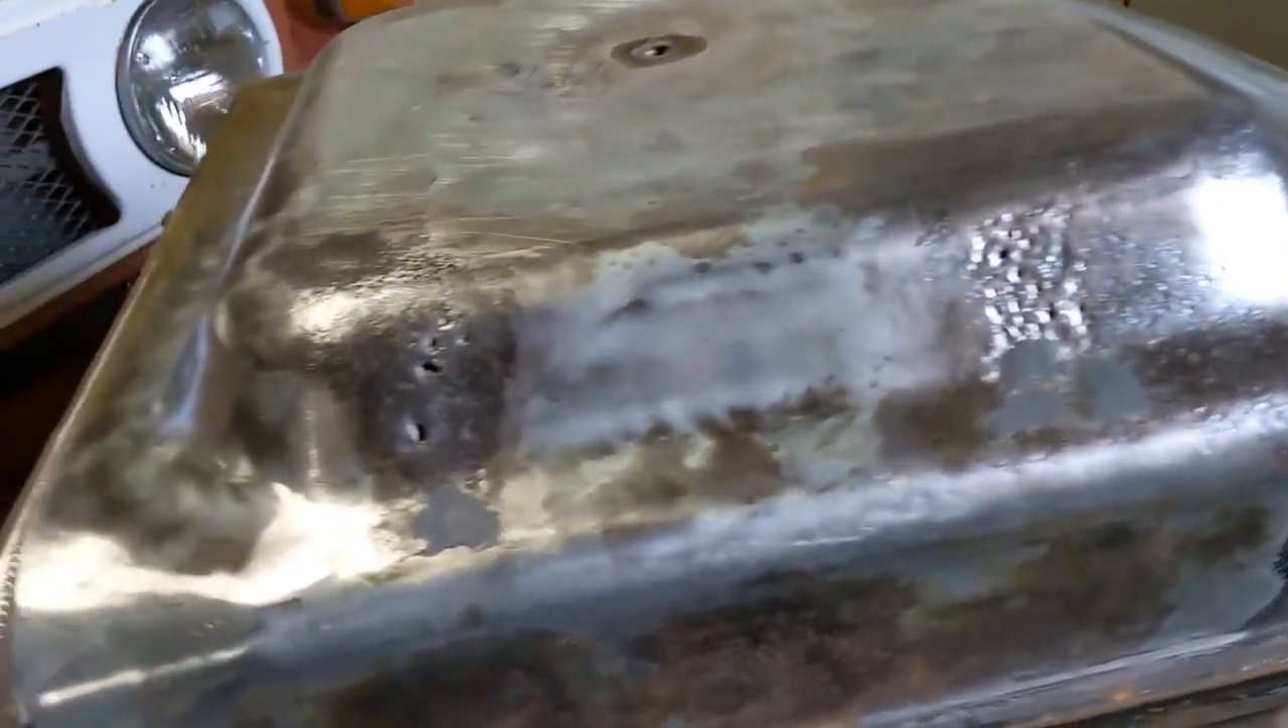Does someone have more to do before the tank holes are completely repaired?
Yes.